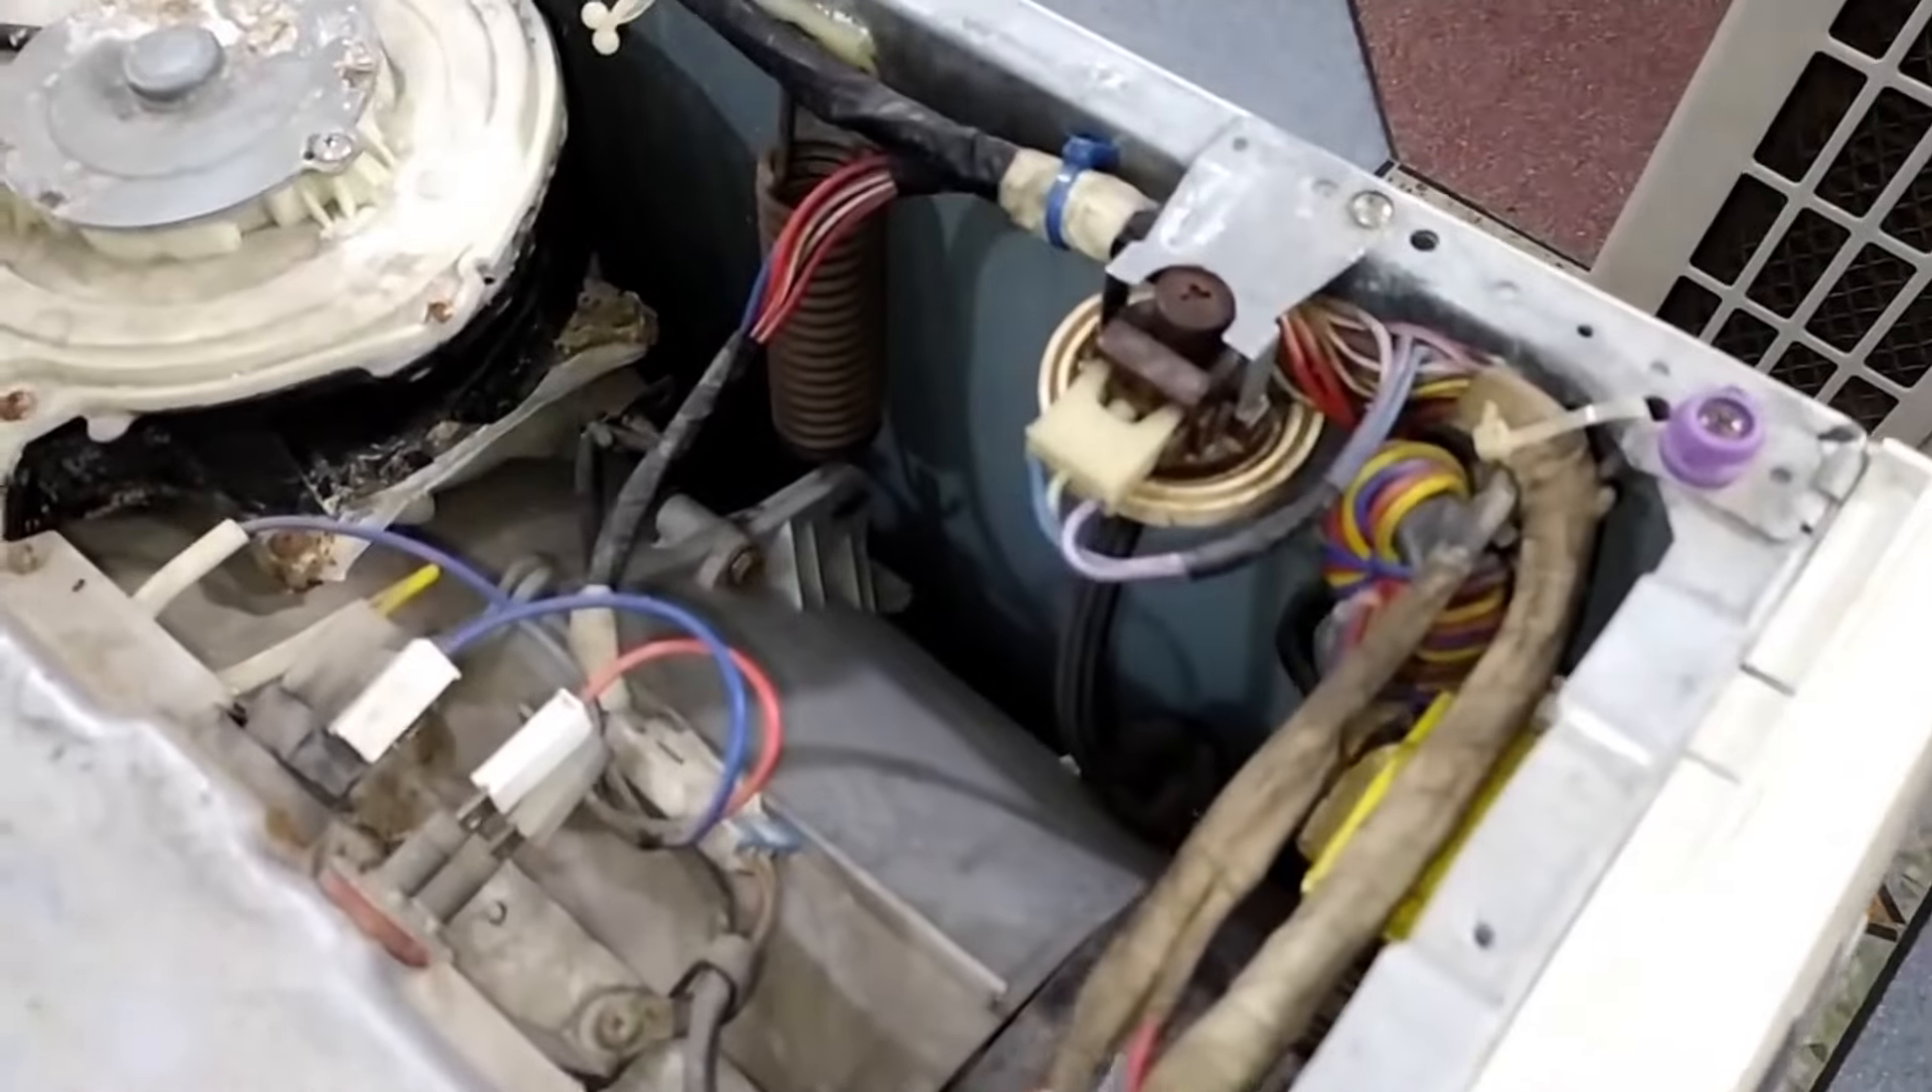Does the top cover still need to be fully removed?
No.